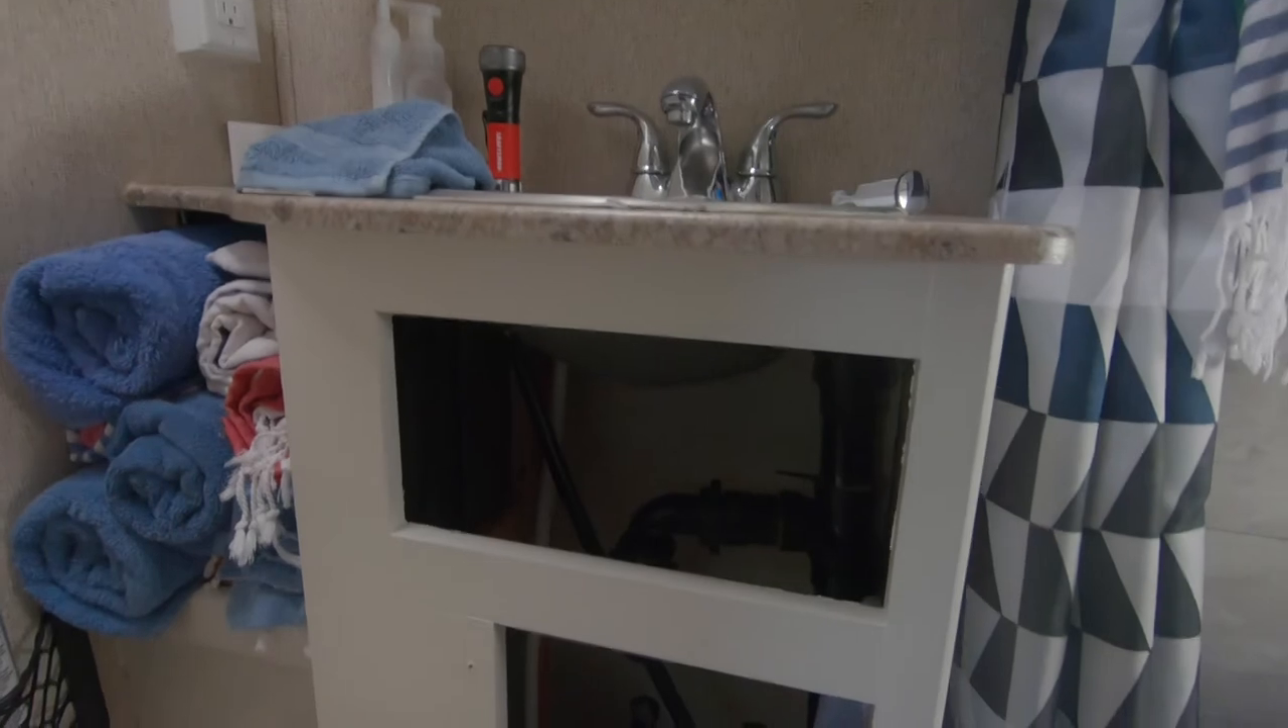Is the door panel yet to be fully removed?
No.